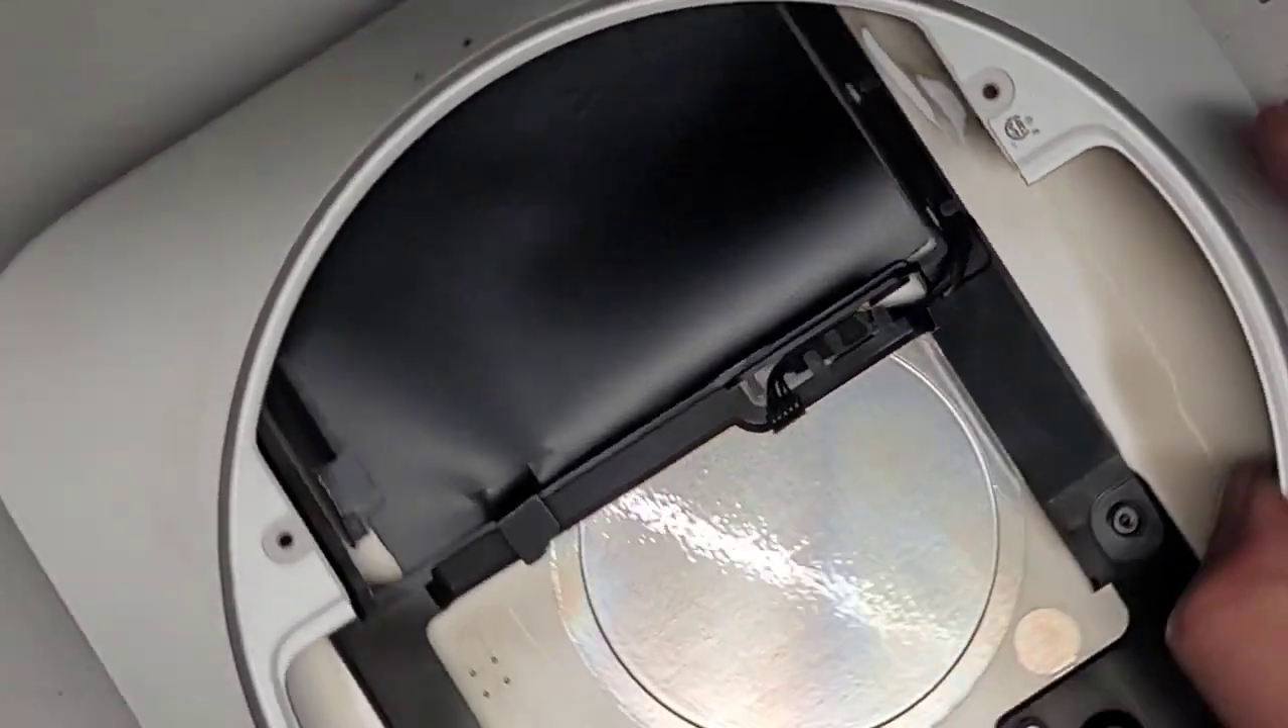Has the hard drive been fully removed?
No.